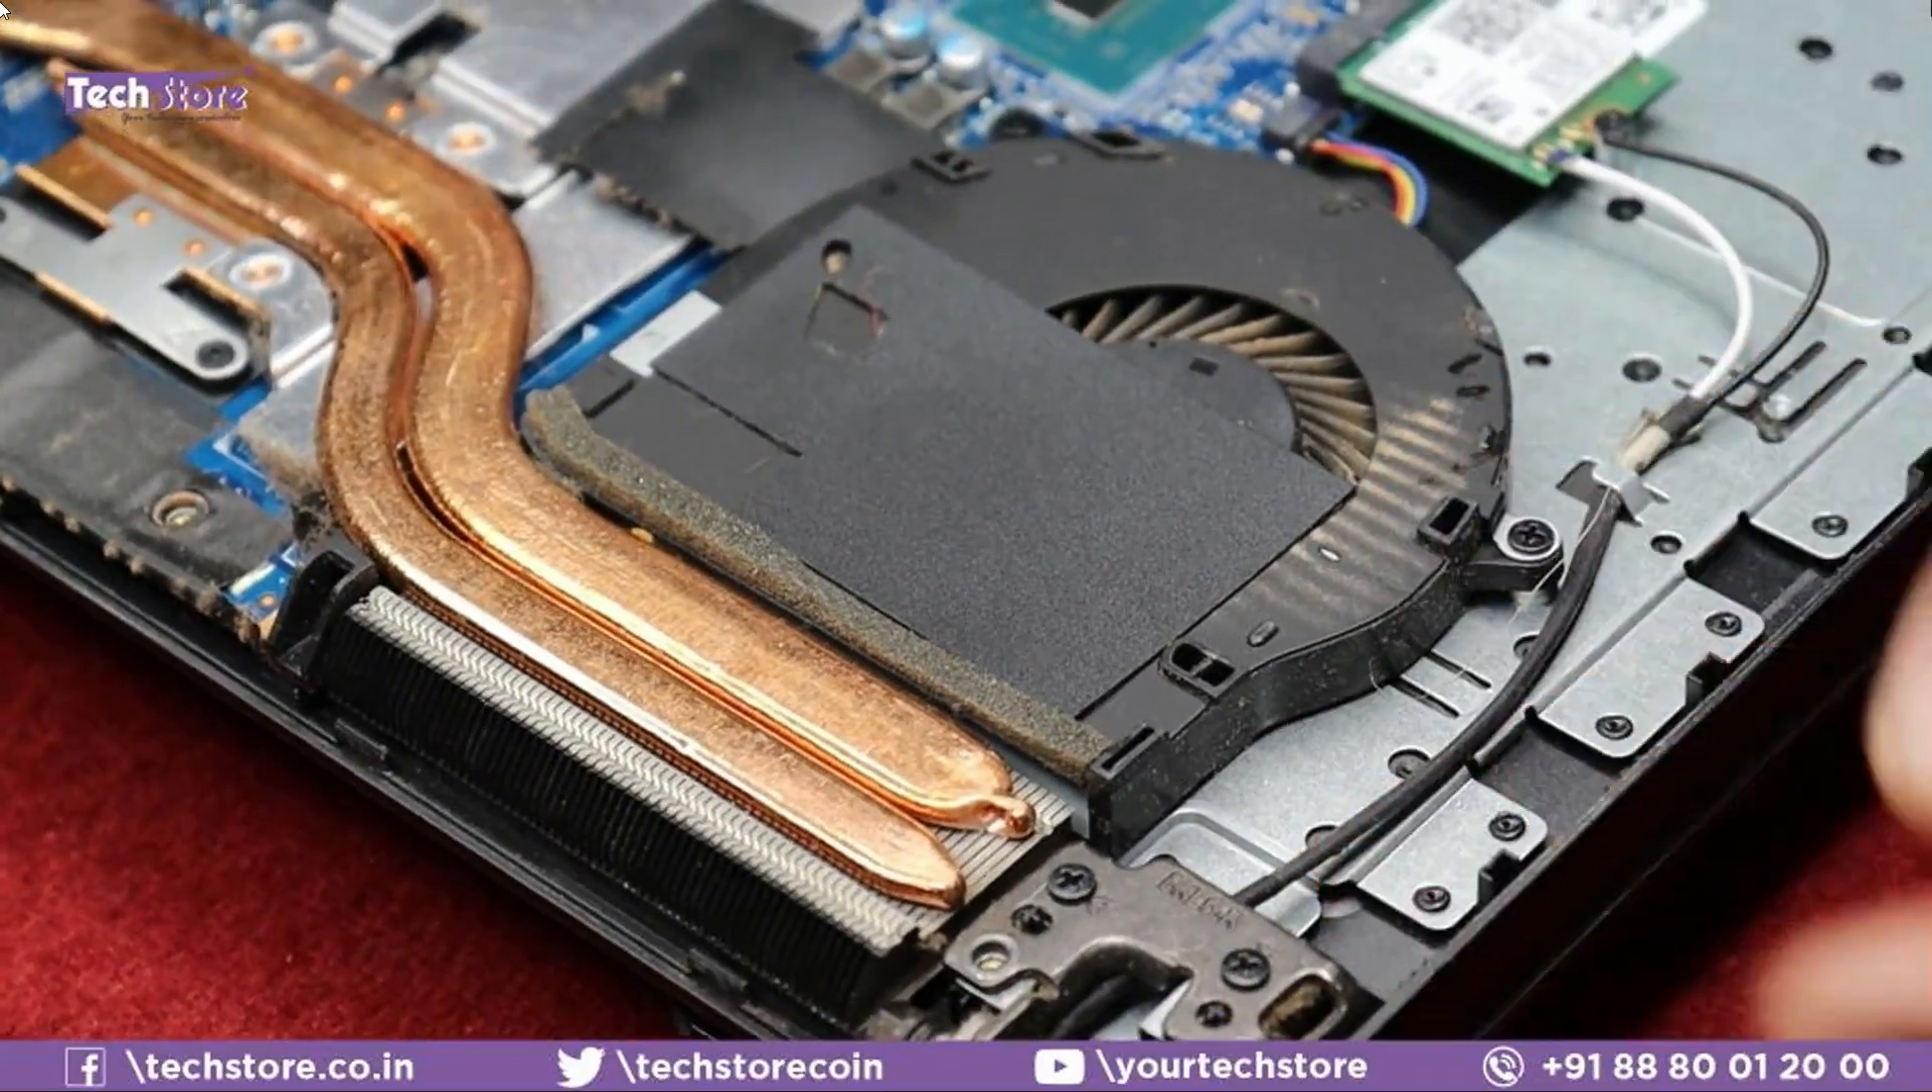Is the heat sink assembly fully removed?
No.